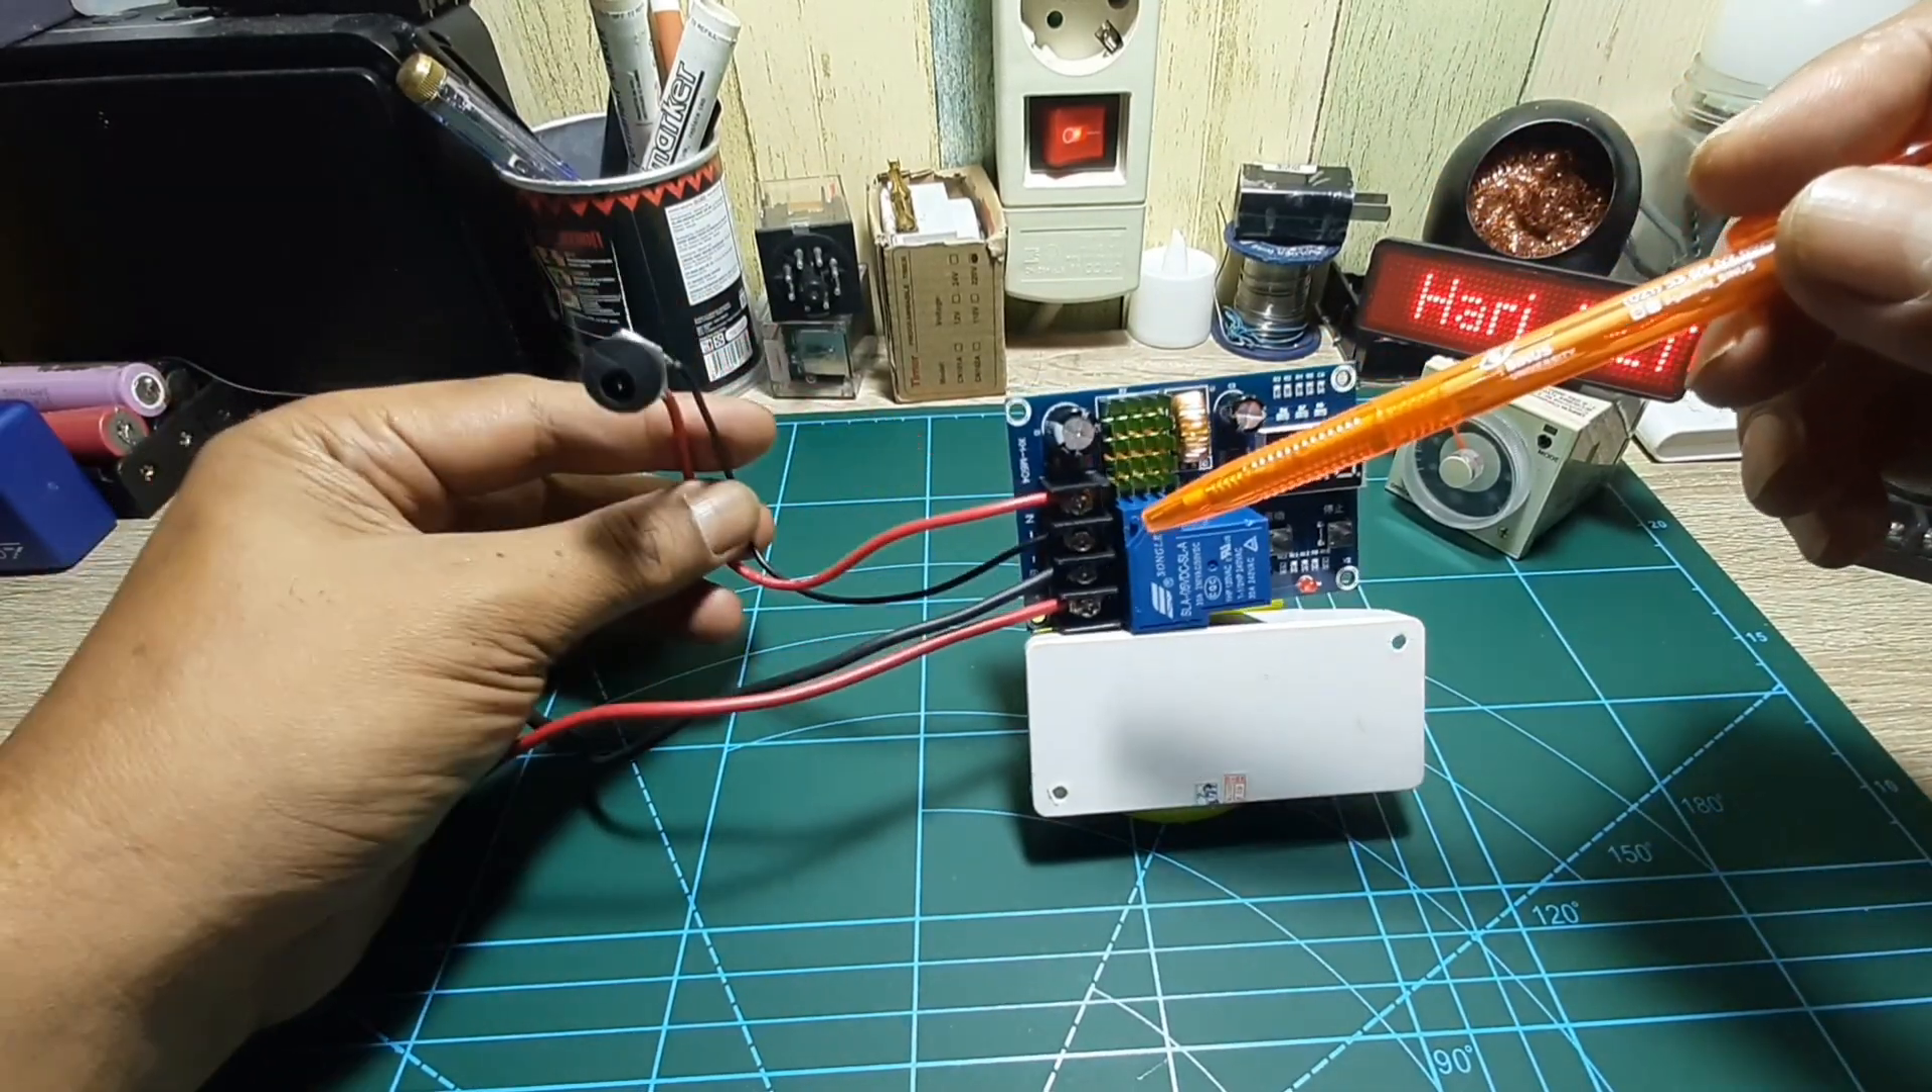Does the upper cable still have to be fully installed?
No.